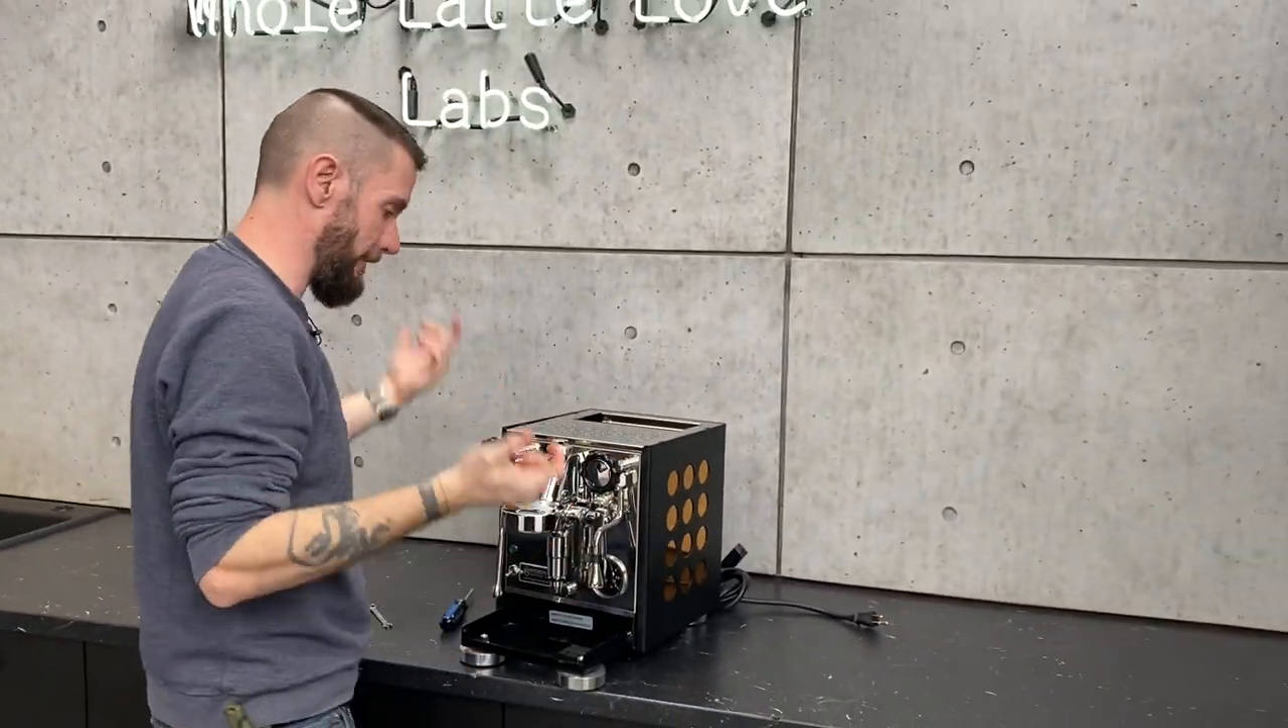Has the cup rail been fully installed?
No.